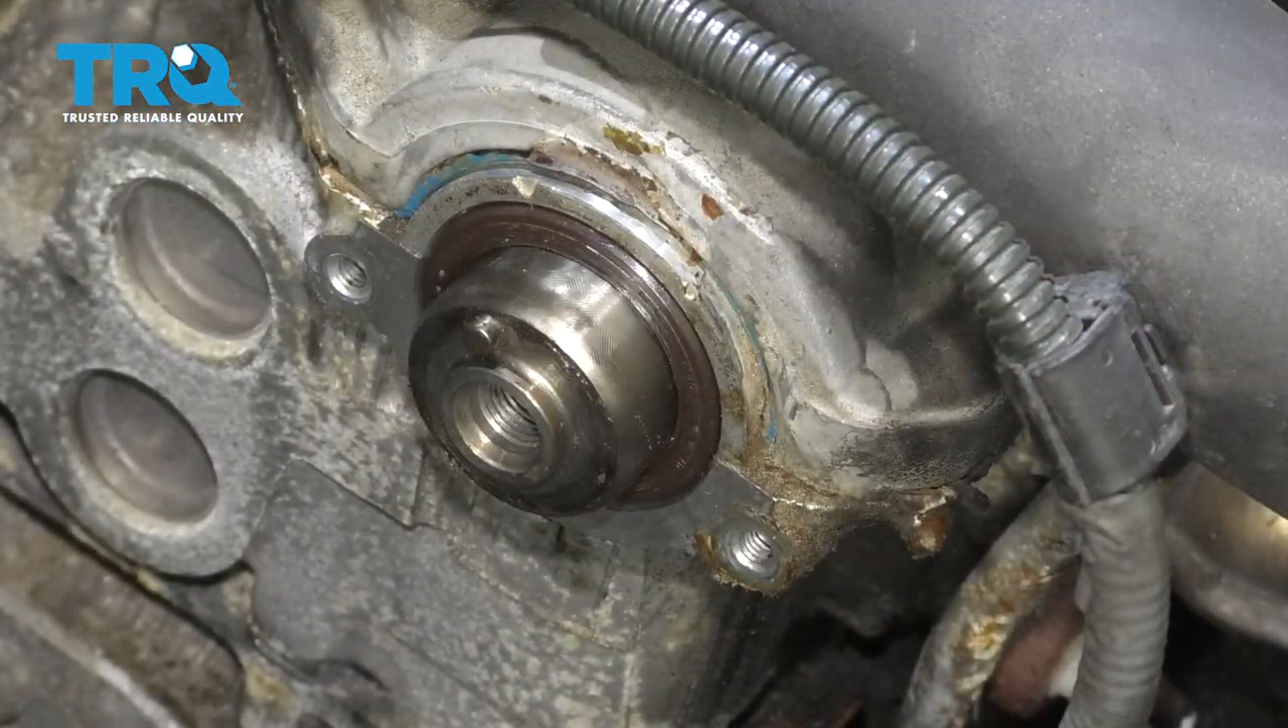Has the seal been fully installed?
Yes.